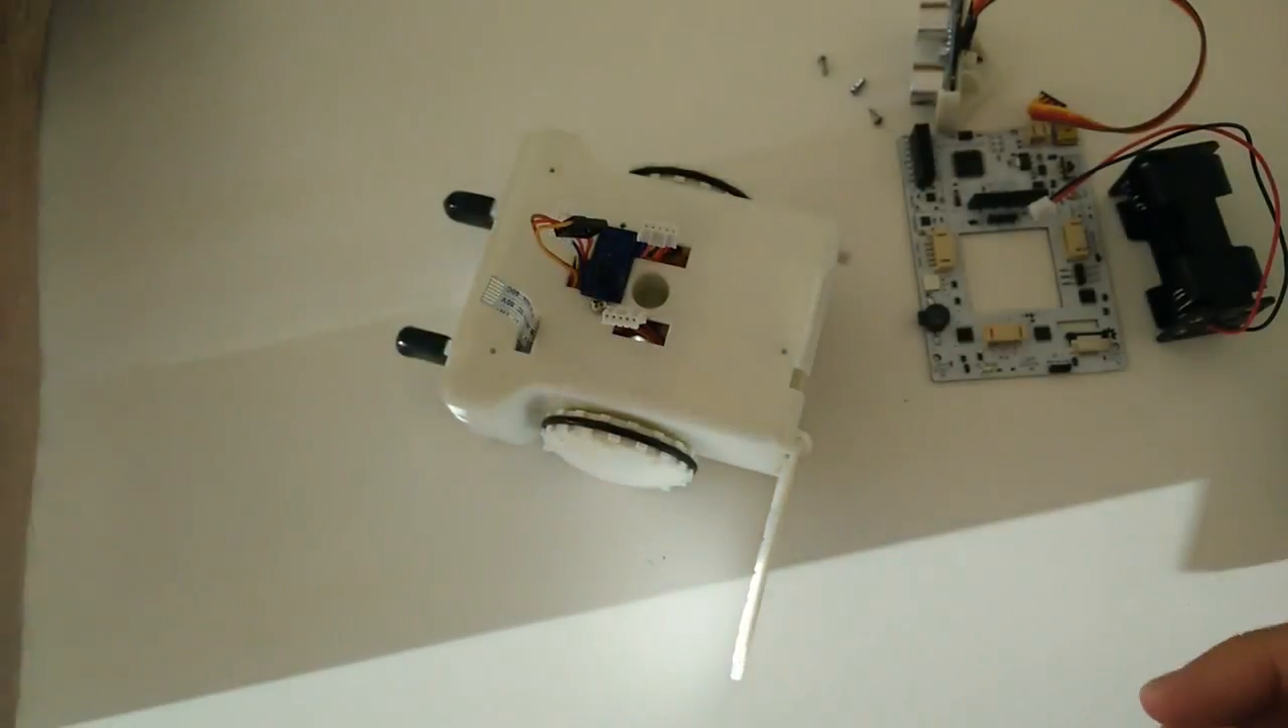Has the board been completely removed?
Yes.